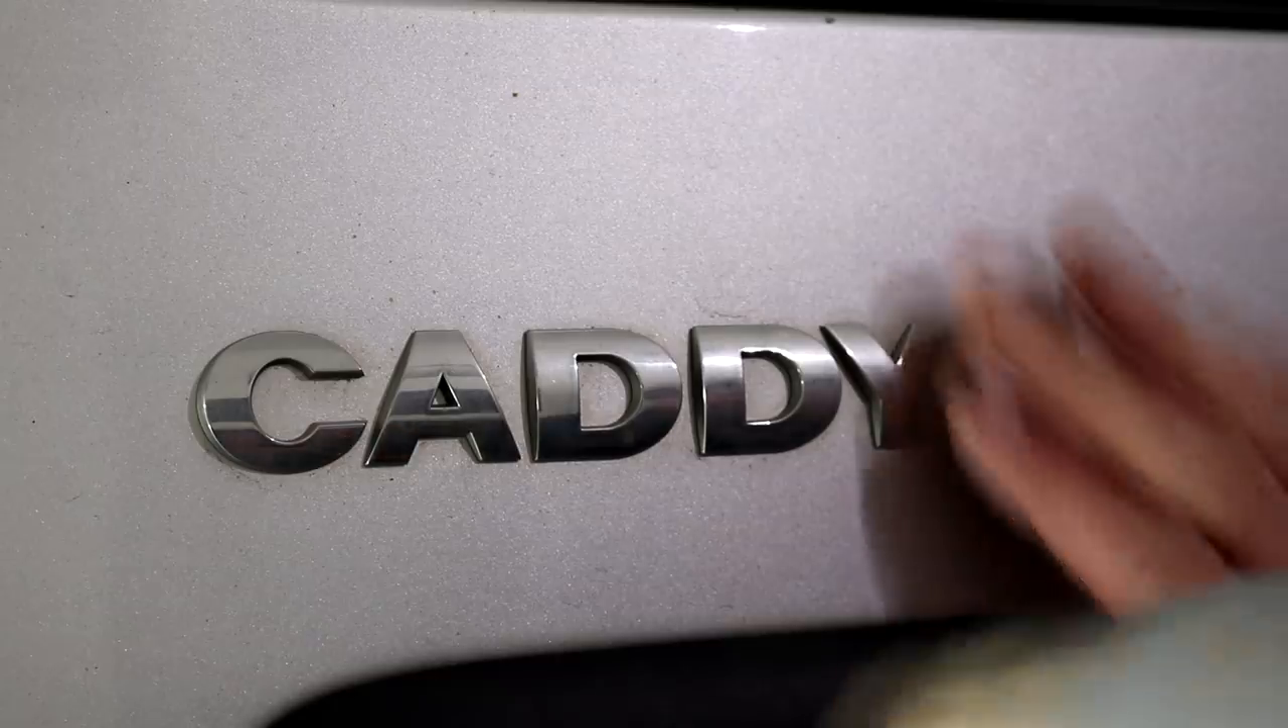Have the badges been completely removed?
No.